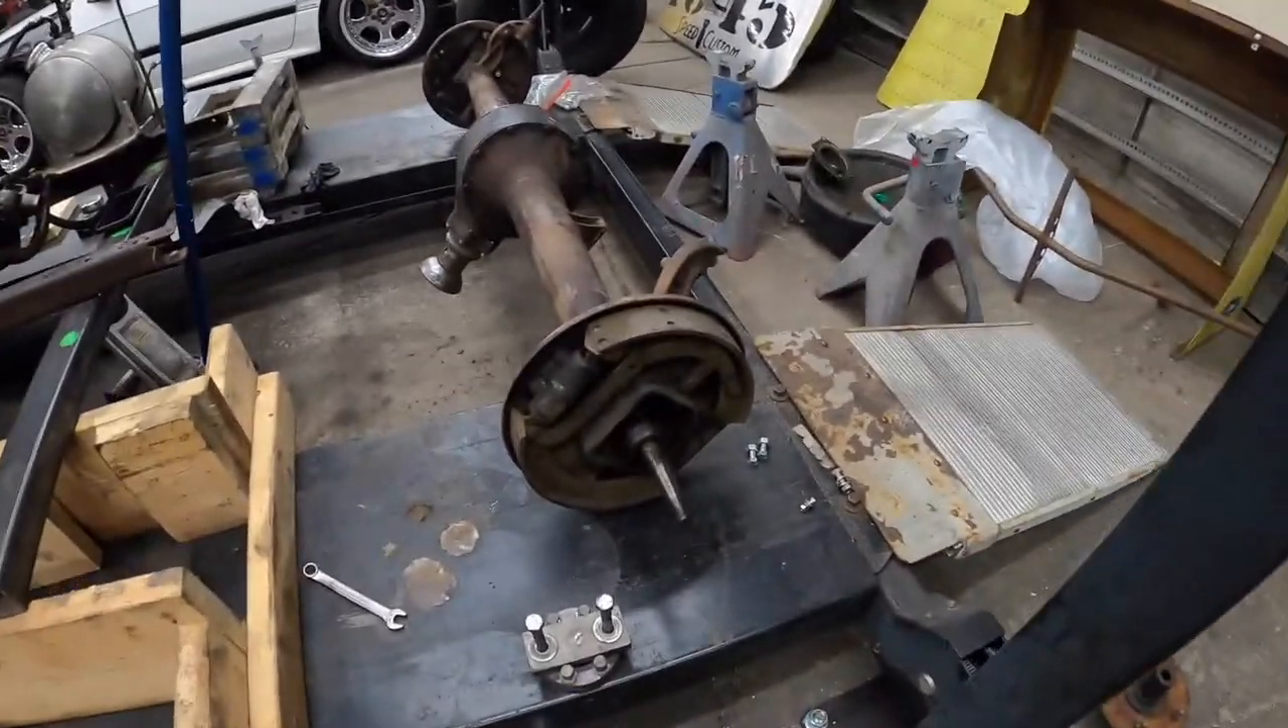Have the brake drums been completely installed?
No.